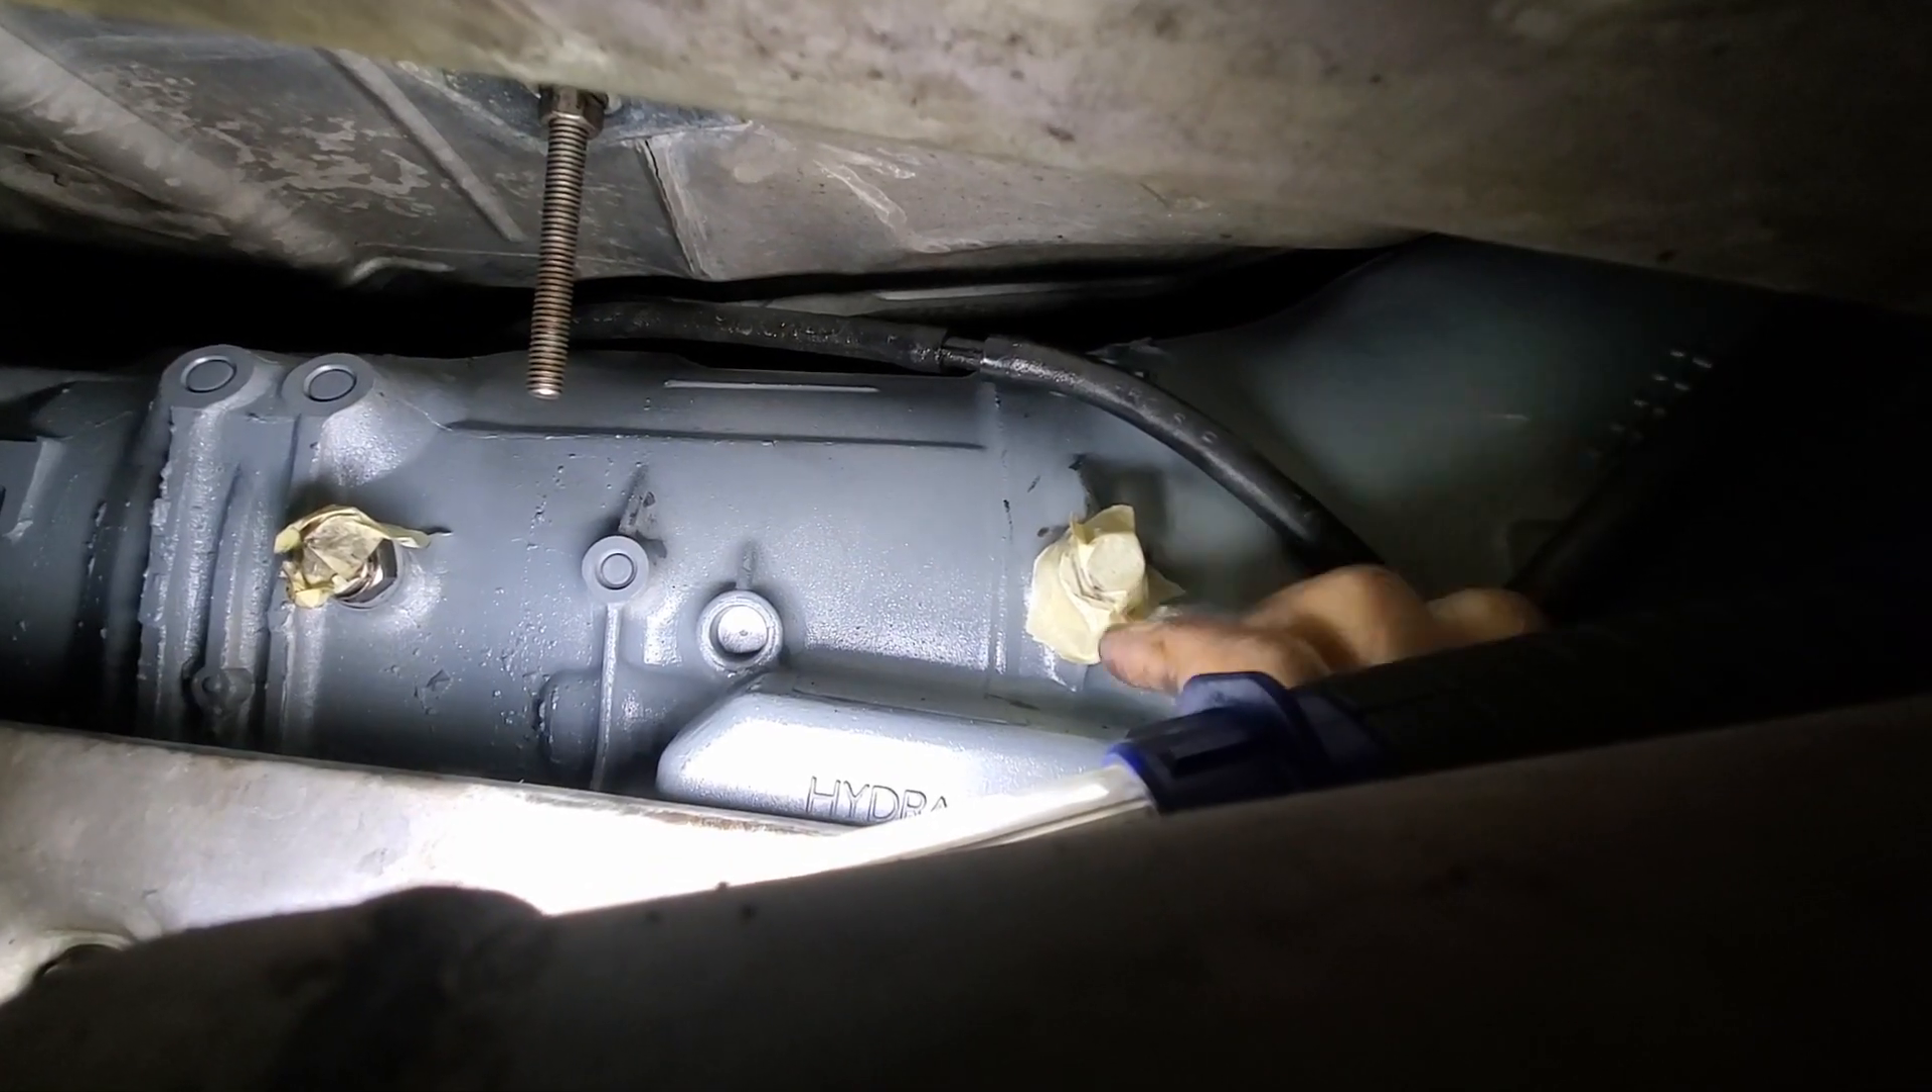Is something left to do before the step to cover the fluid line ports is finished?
No.